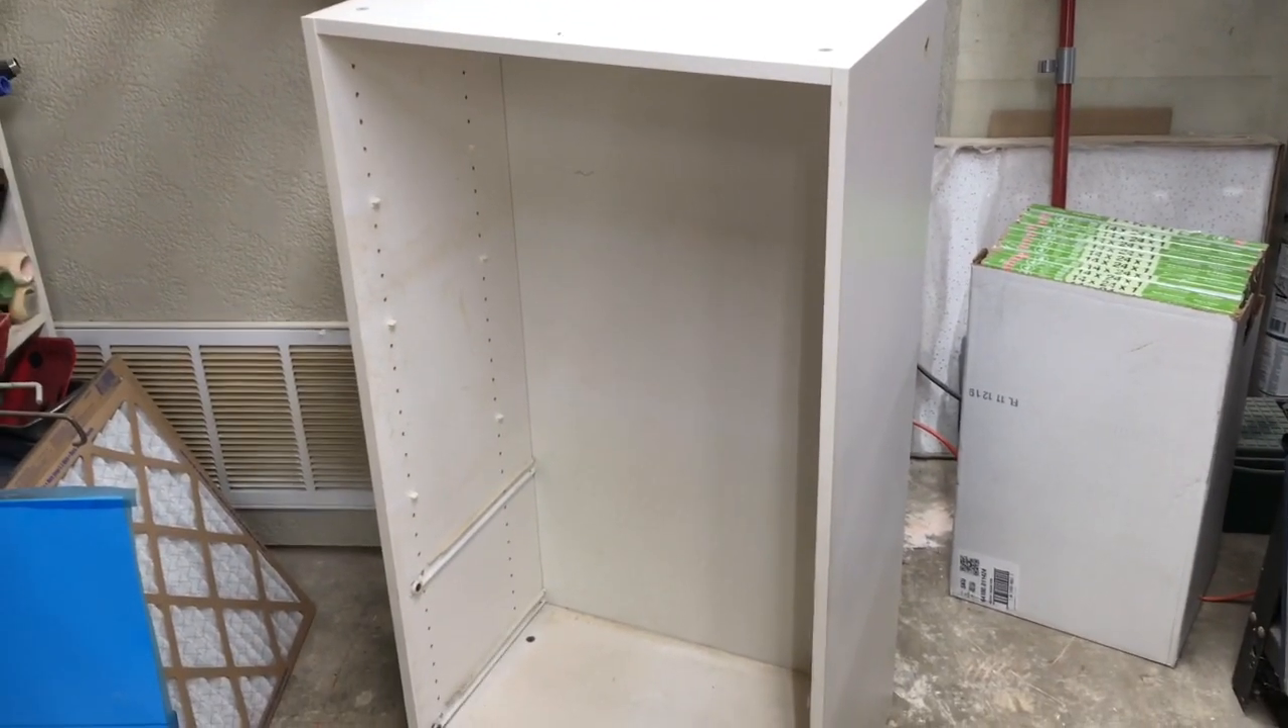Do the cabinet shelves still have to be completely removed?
No.